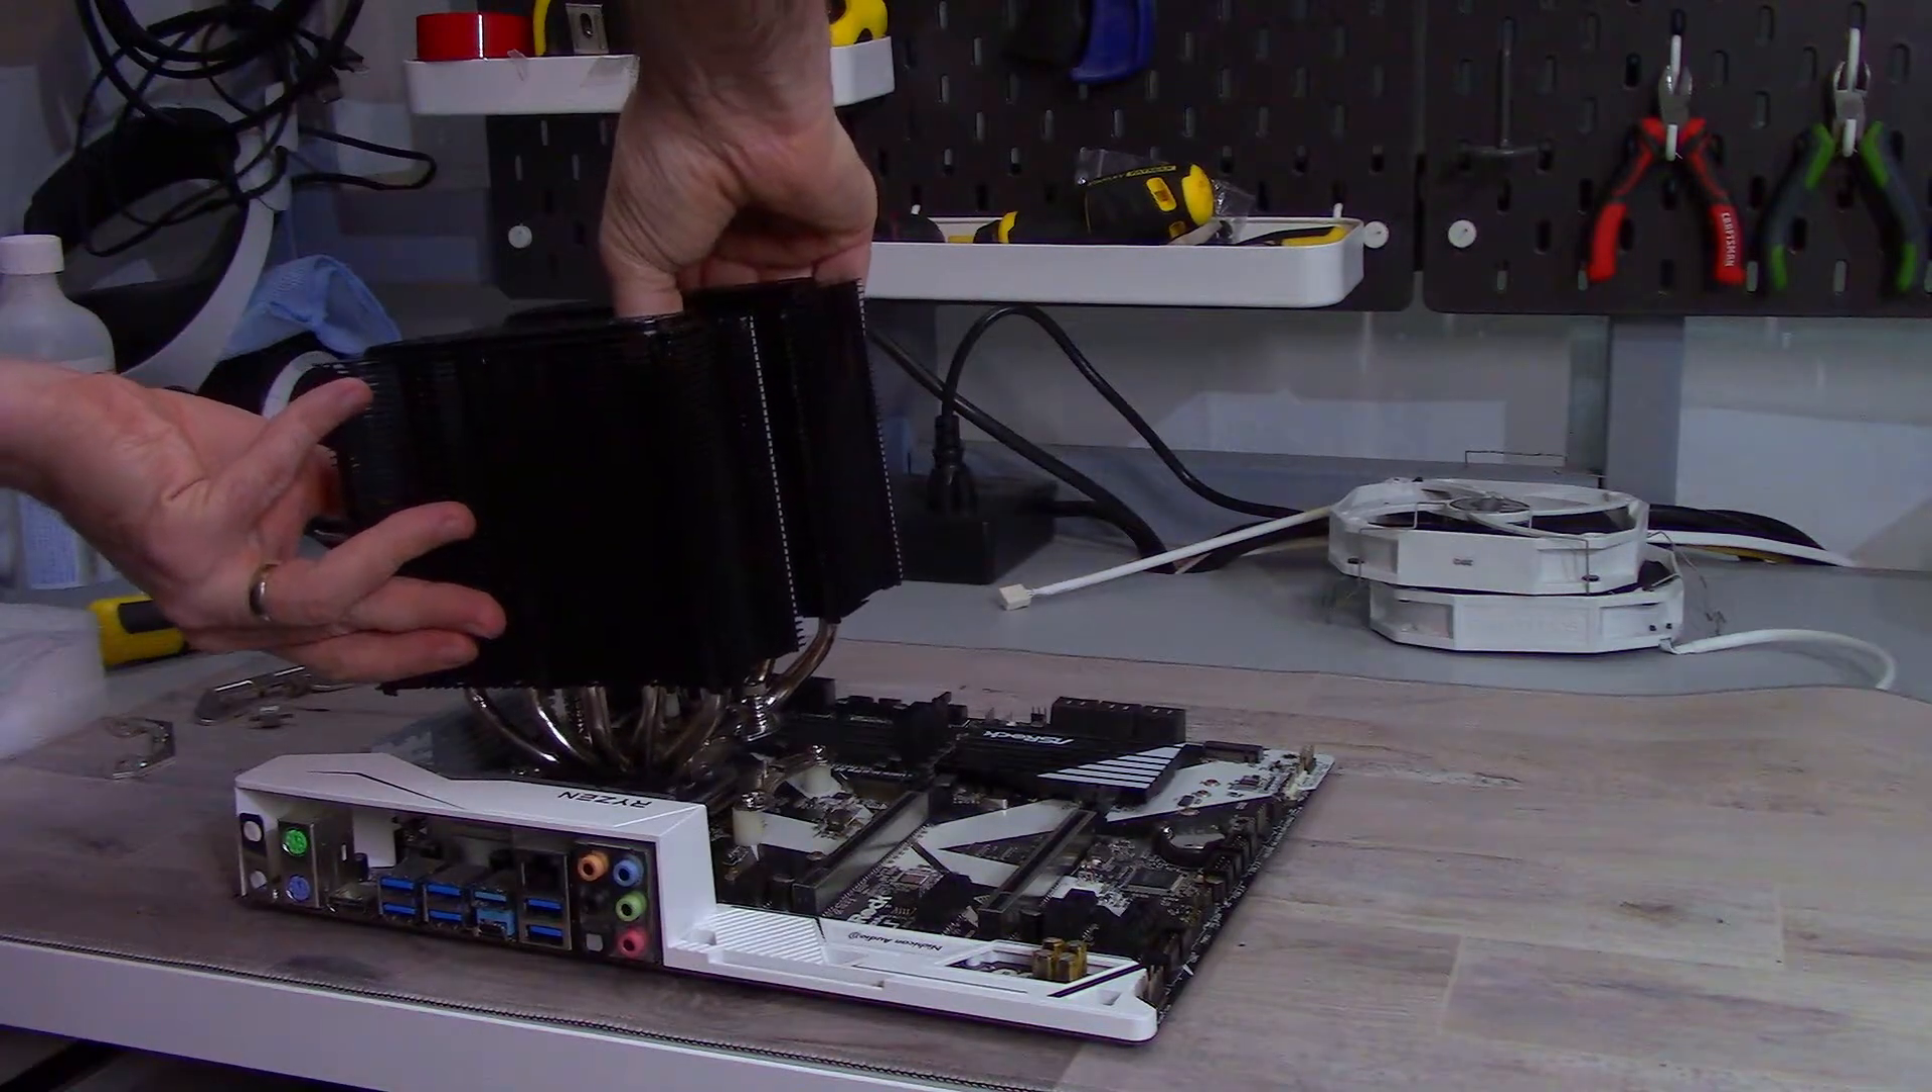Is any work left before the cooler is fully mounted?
Yes.